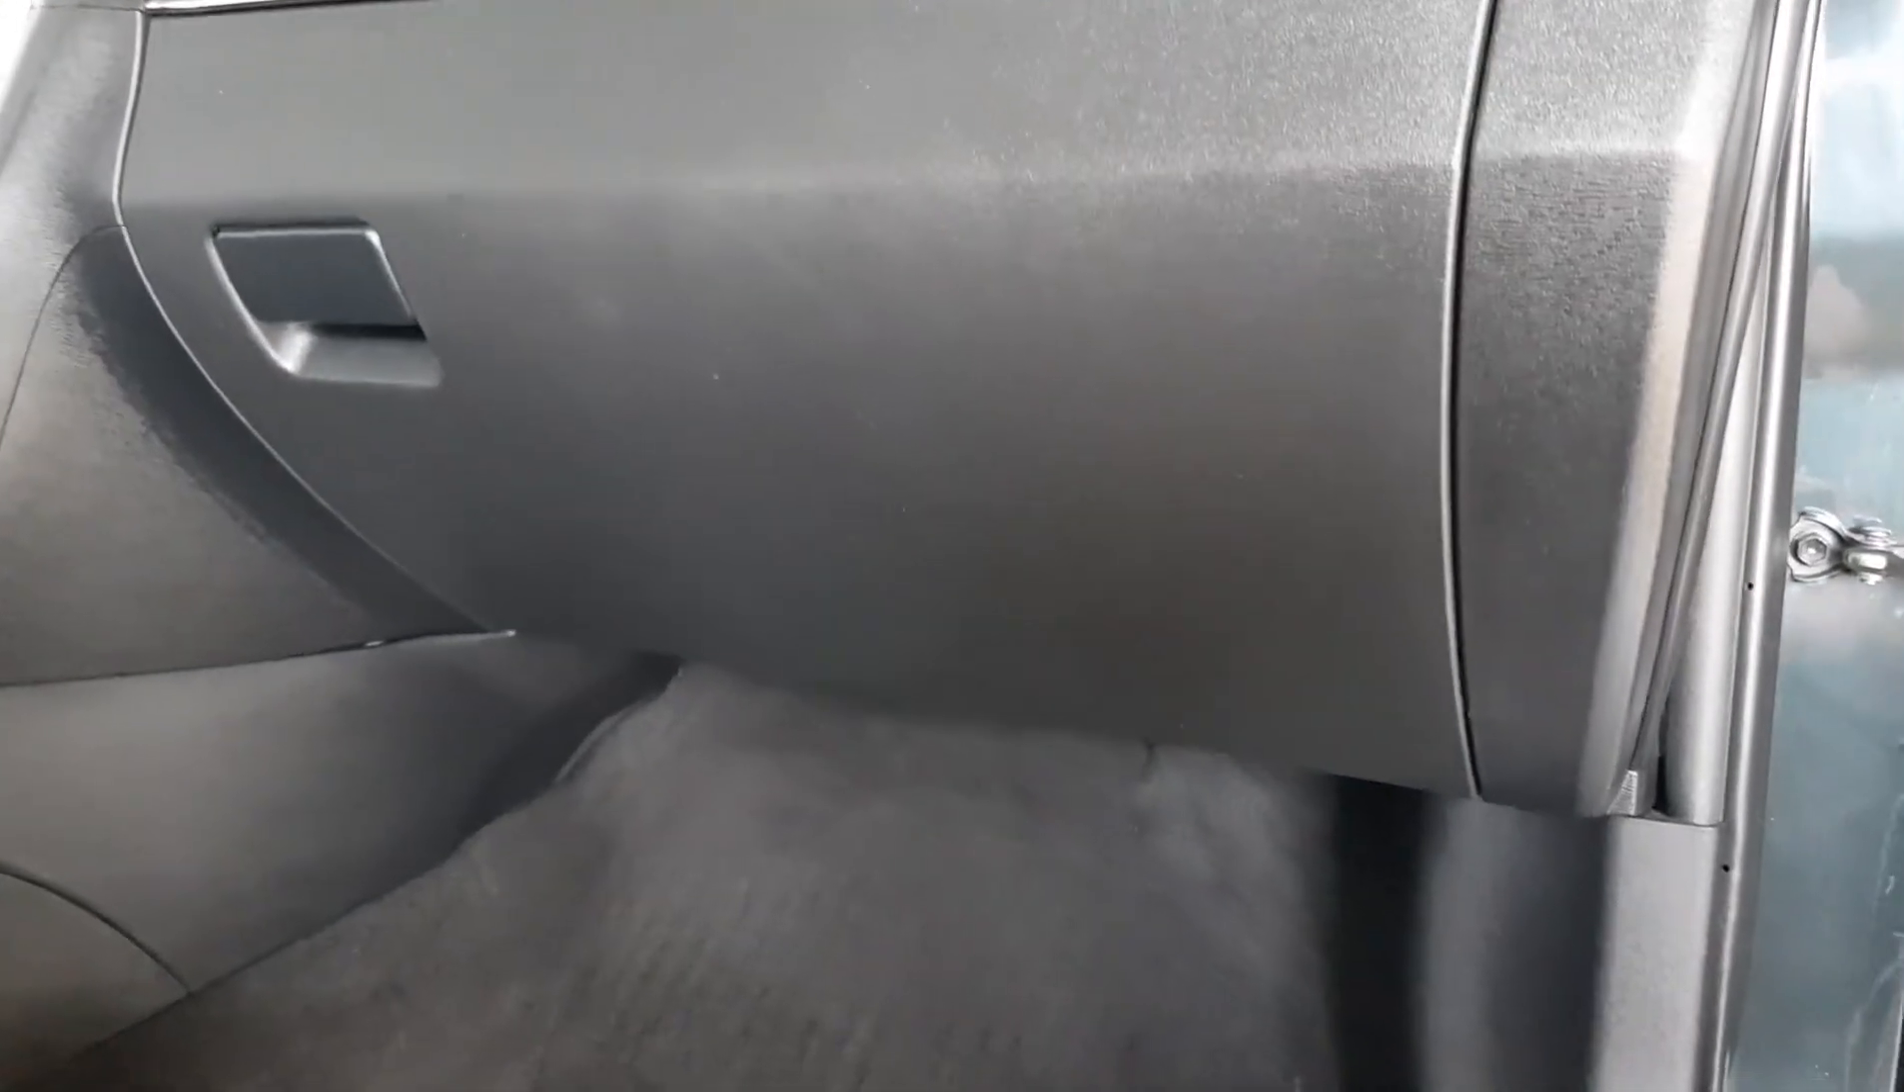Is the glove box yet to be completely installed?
No.